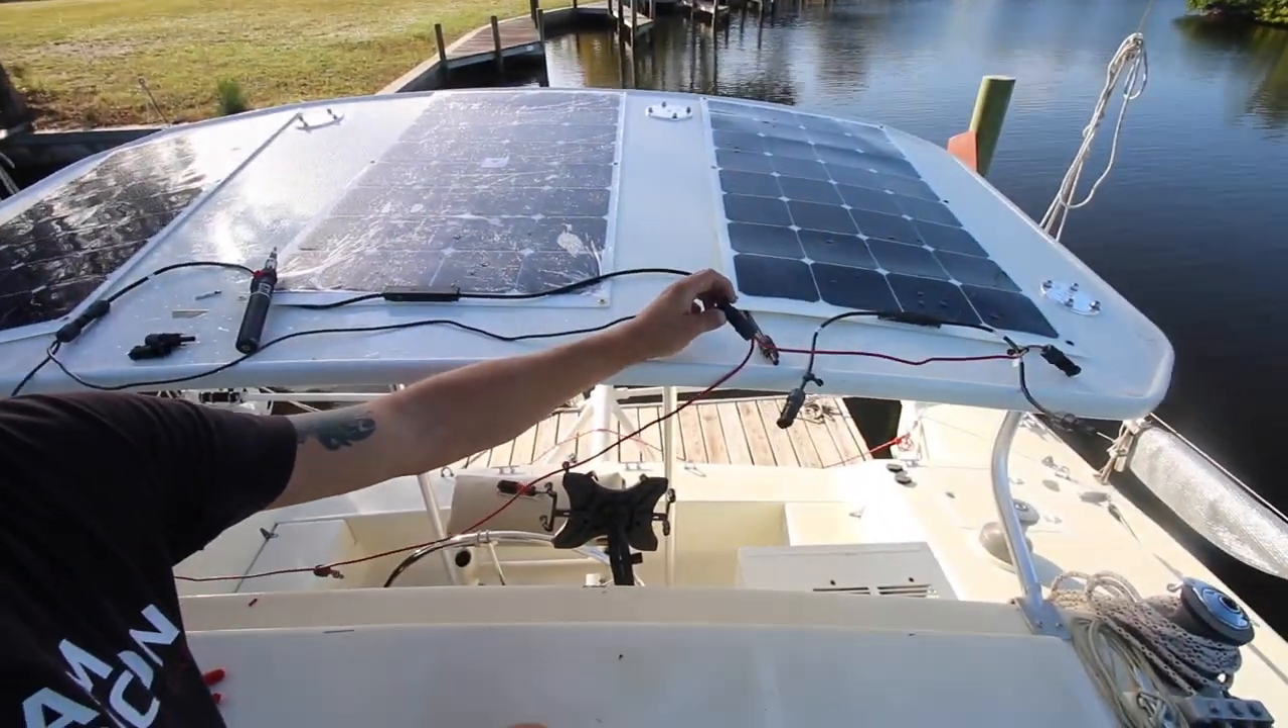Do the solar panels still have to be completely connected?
Yes.